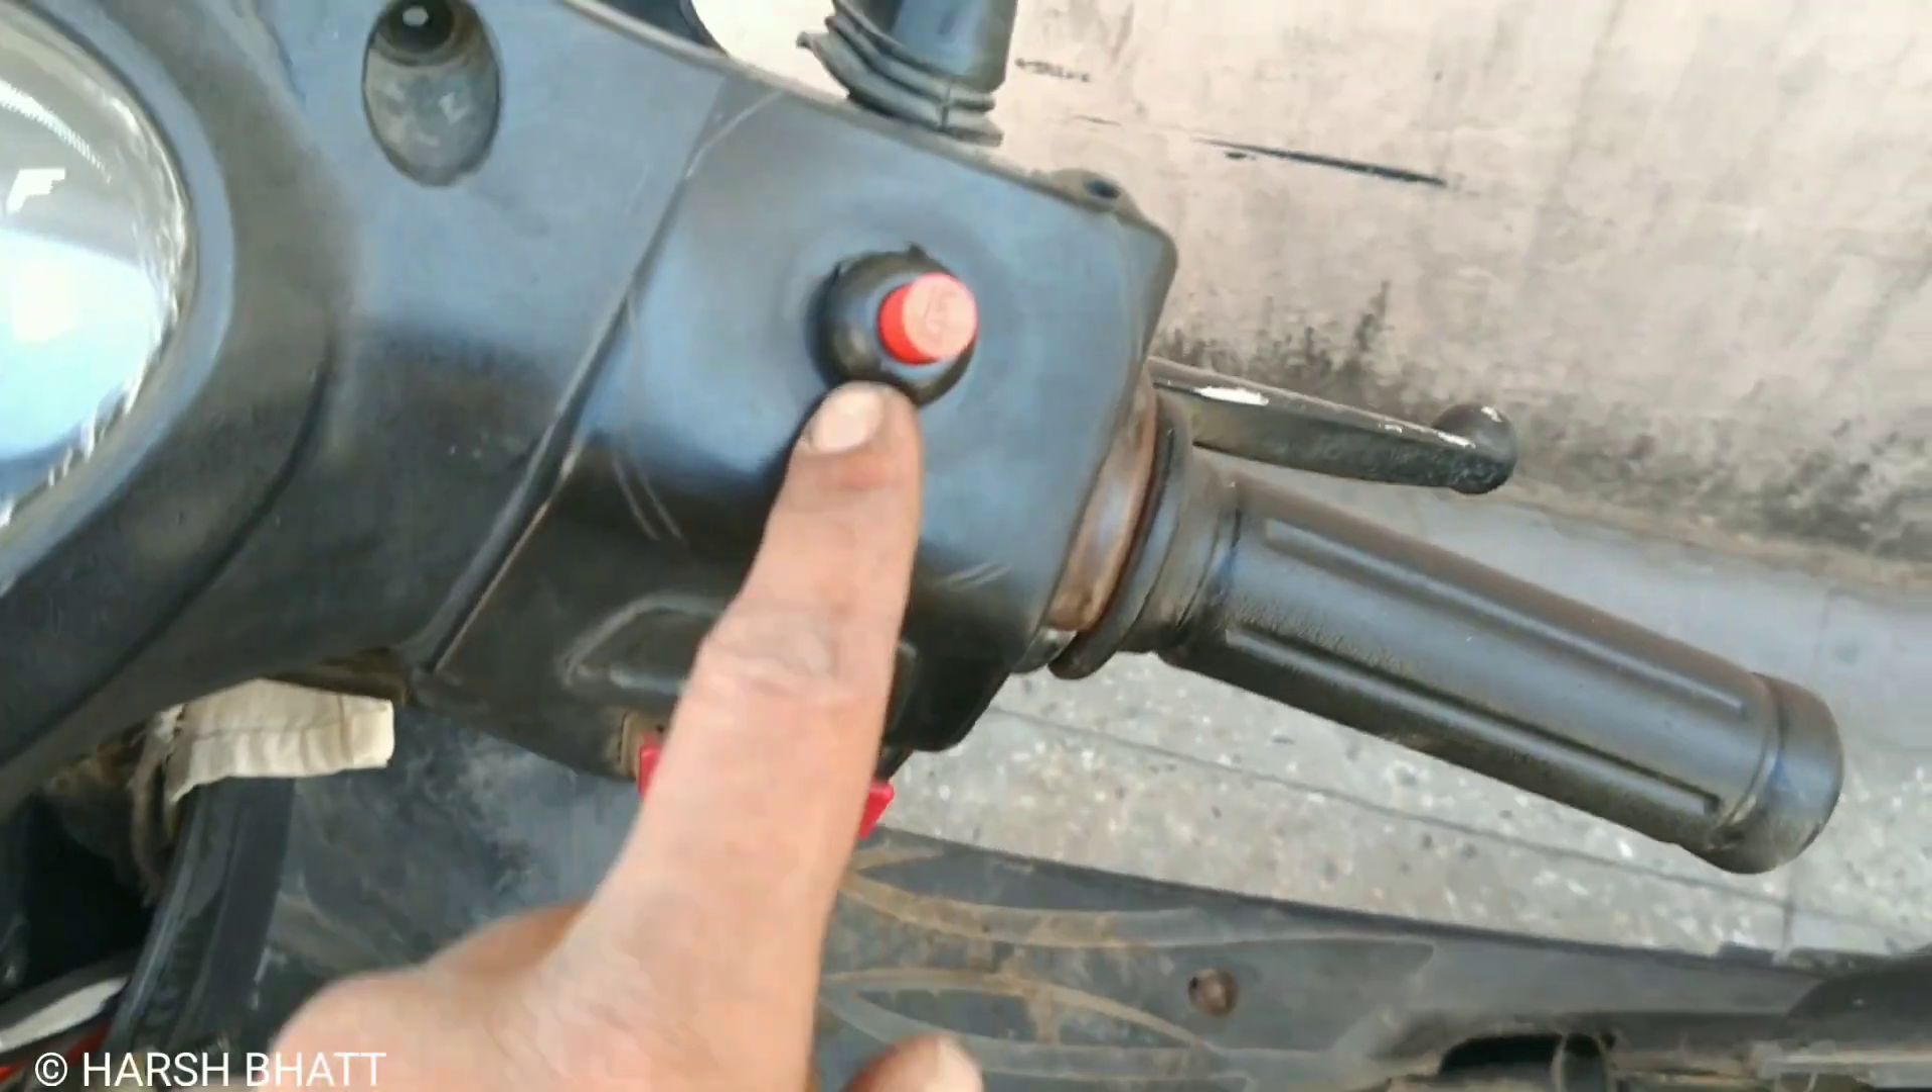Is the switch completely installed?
Yes.